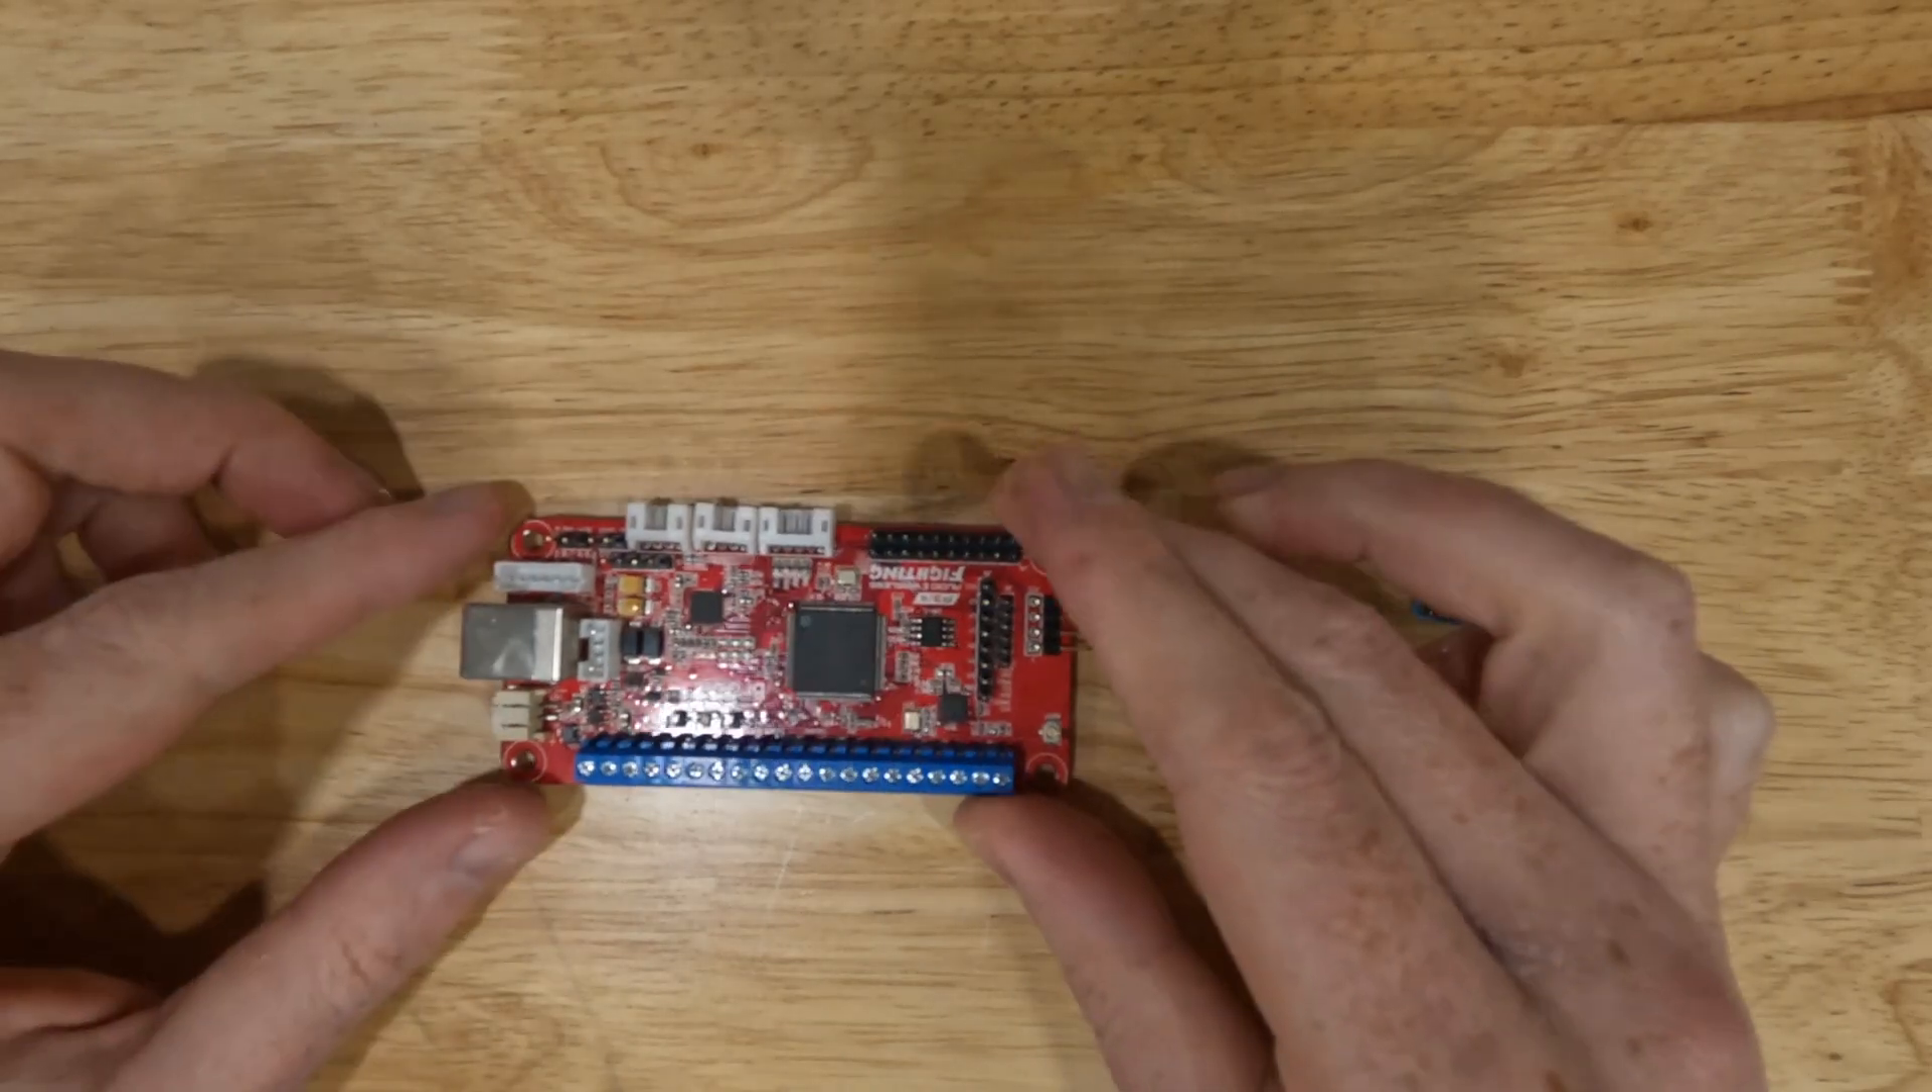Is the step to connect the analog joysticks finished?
No.